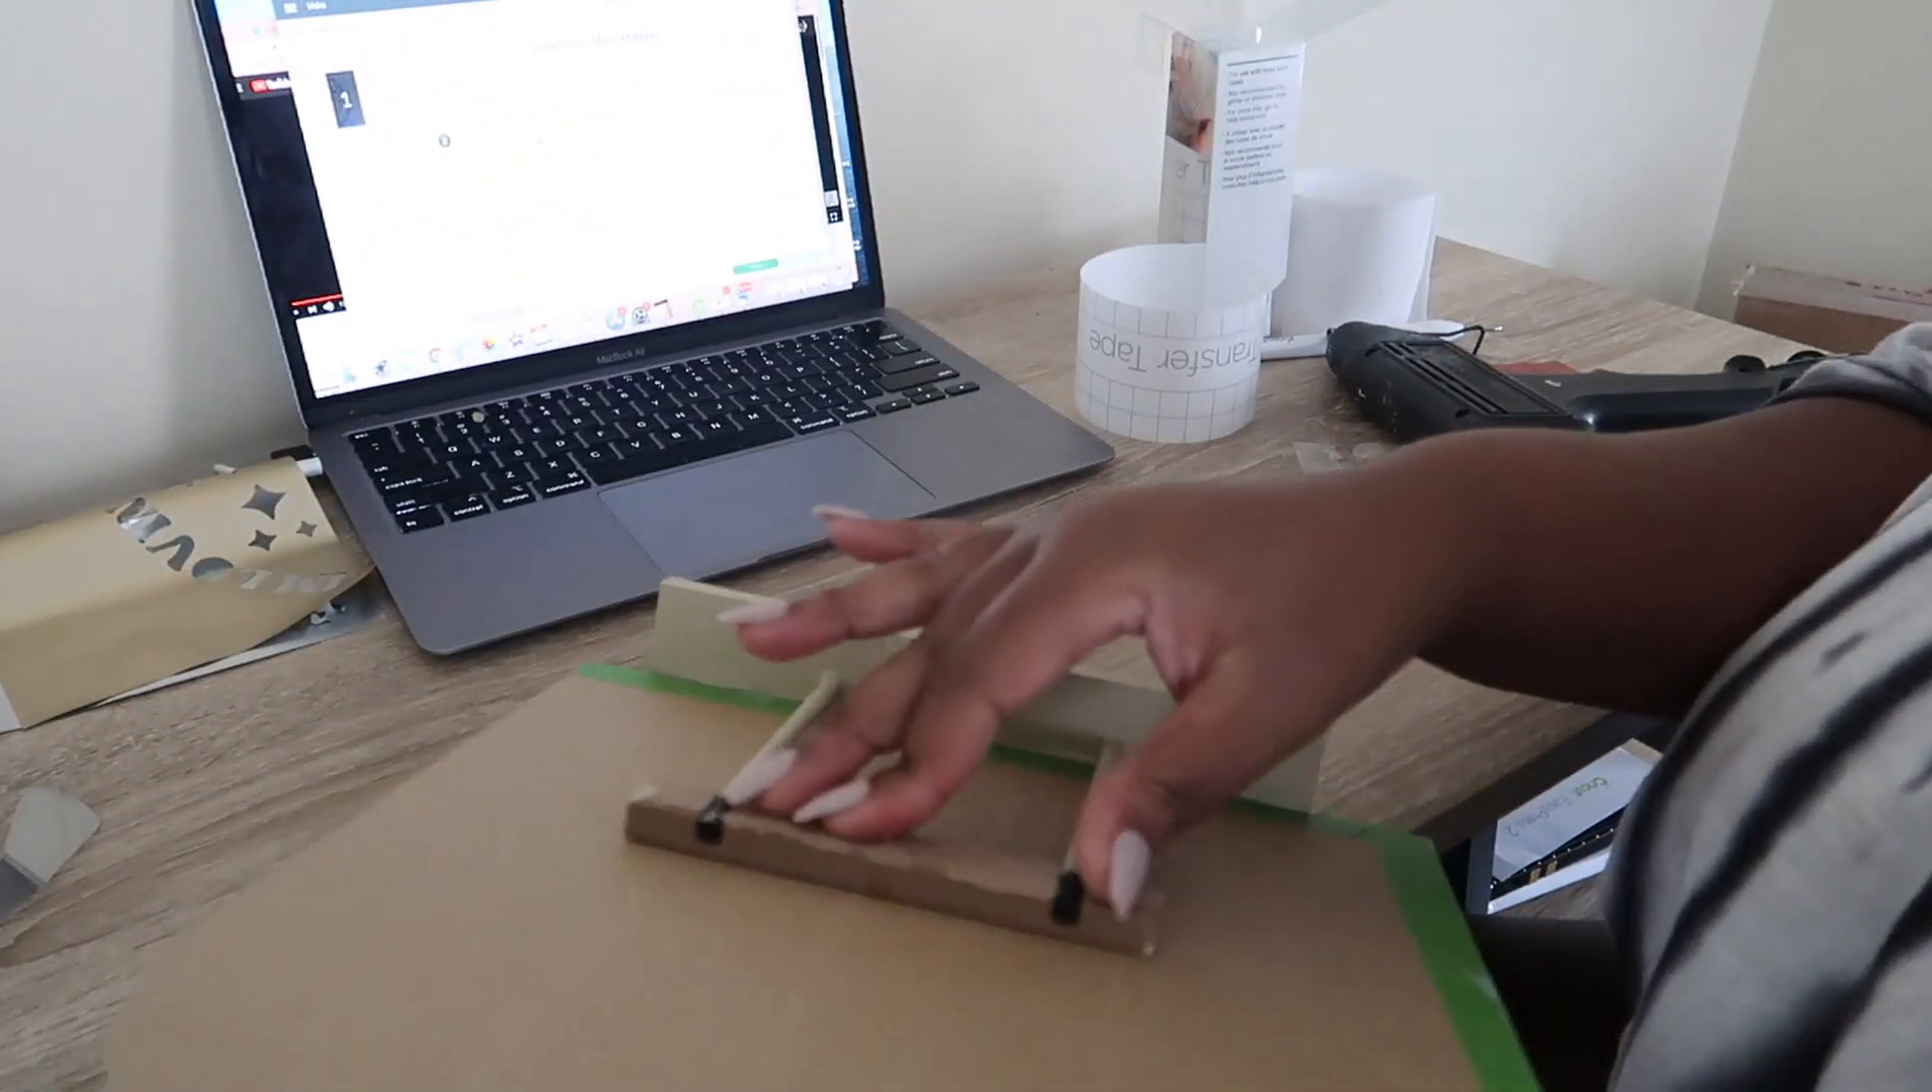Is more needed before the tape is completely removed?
Yes.